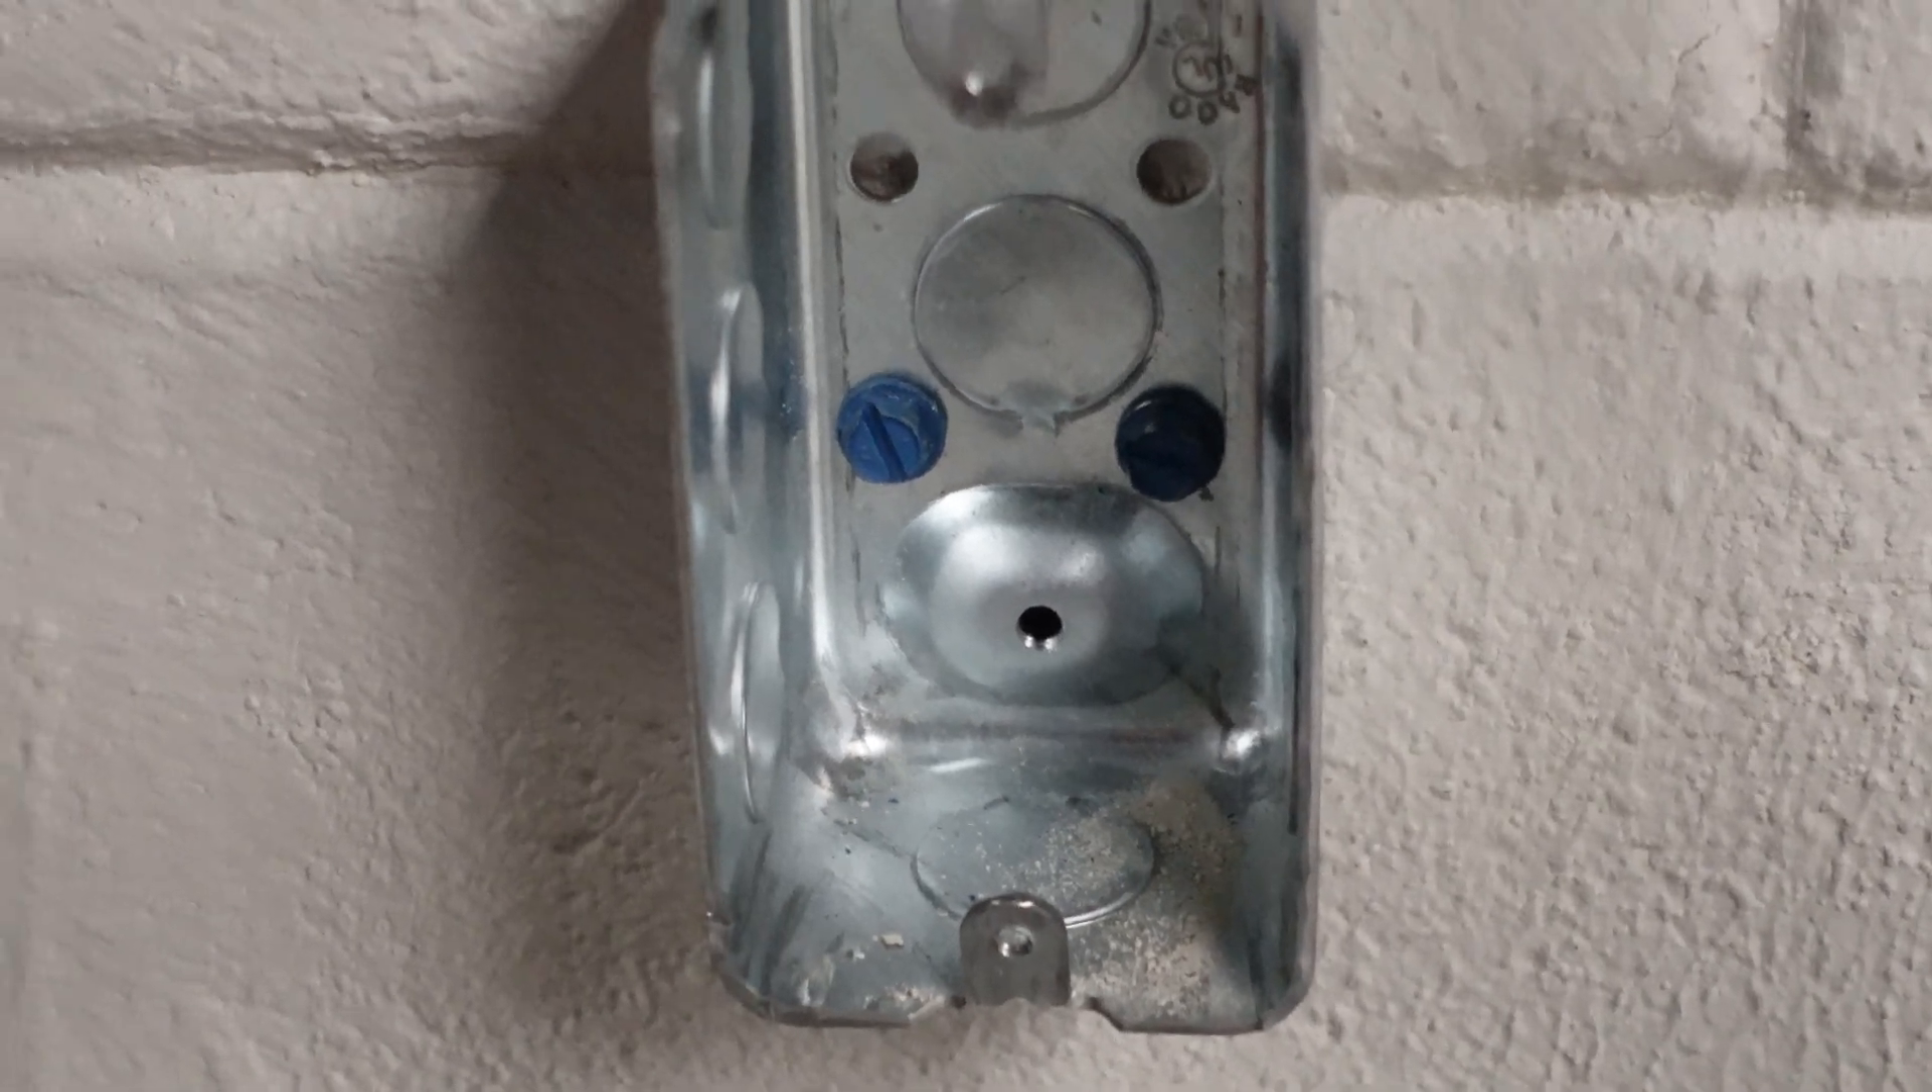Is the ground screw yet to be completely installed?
Yes.